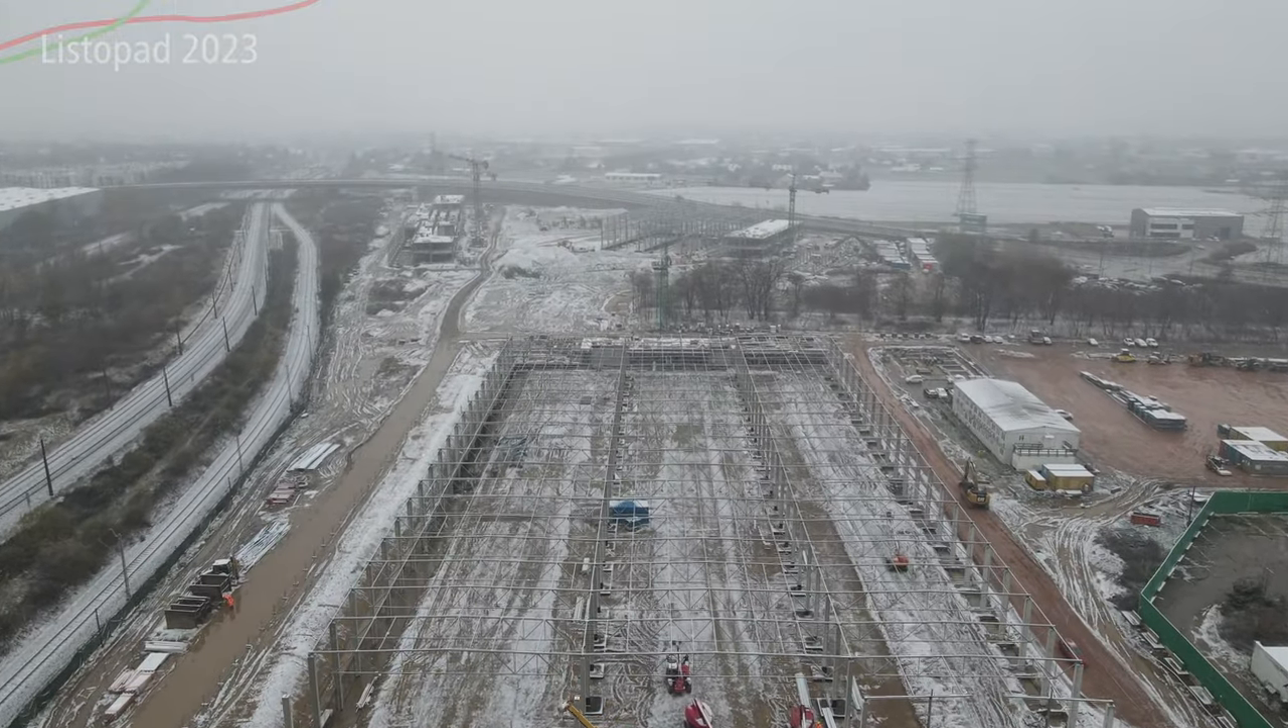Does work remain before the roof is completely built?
Yes.